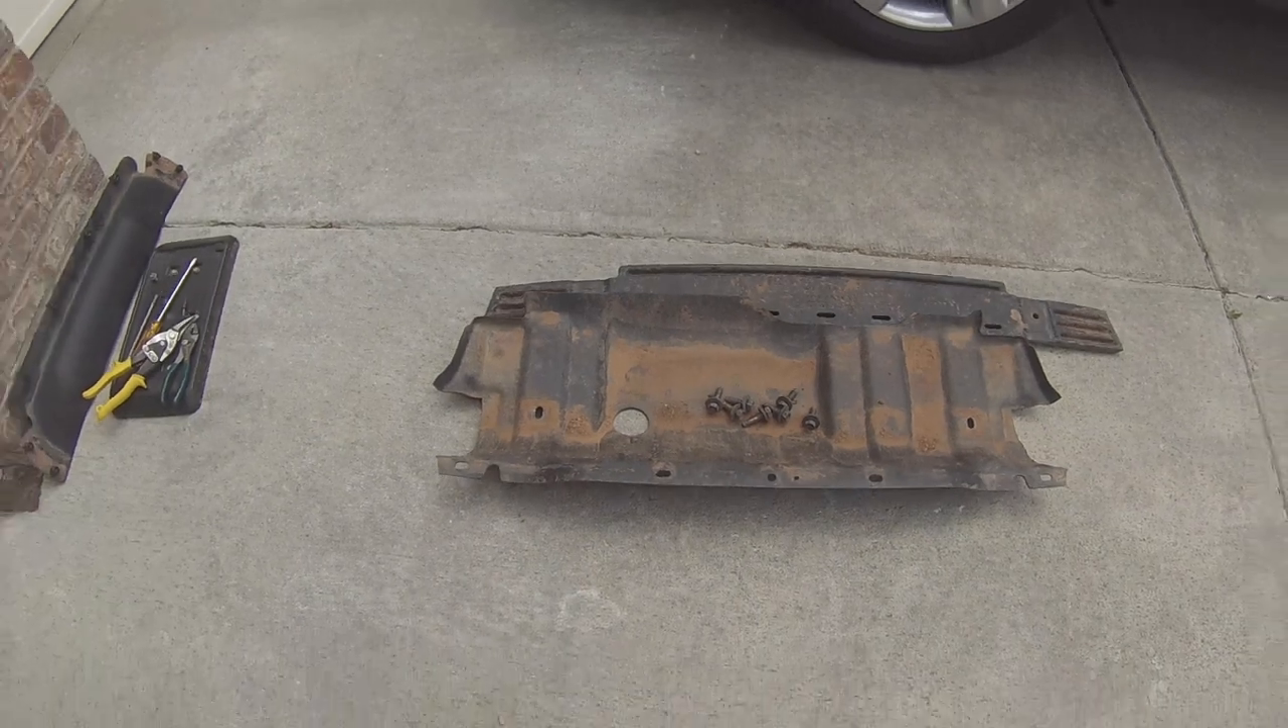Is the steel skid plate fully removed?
Yes.